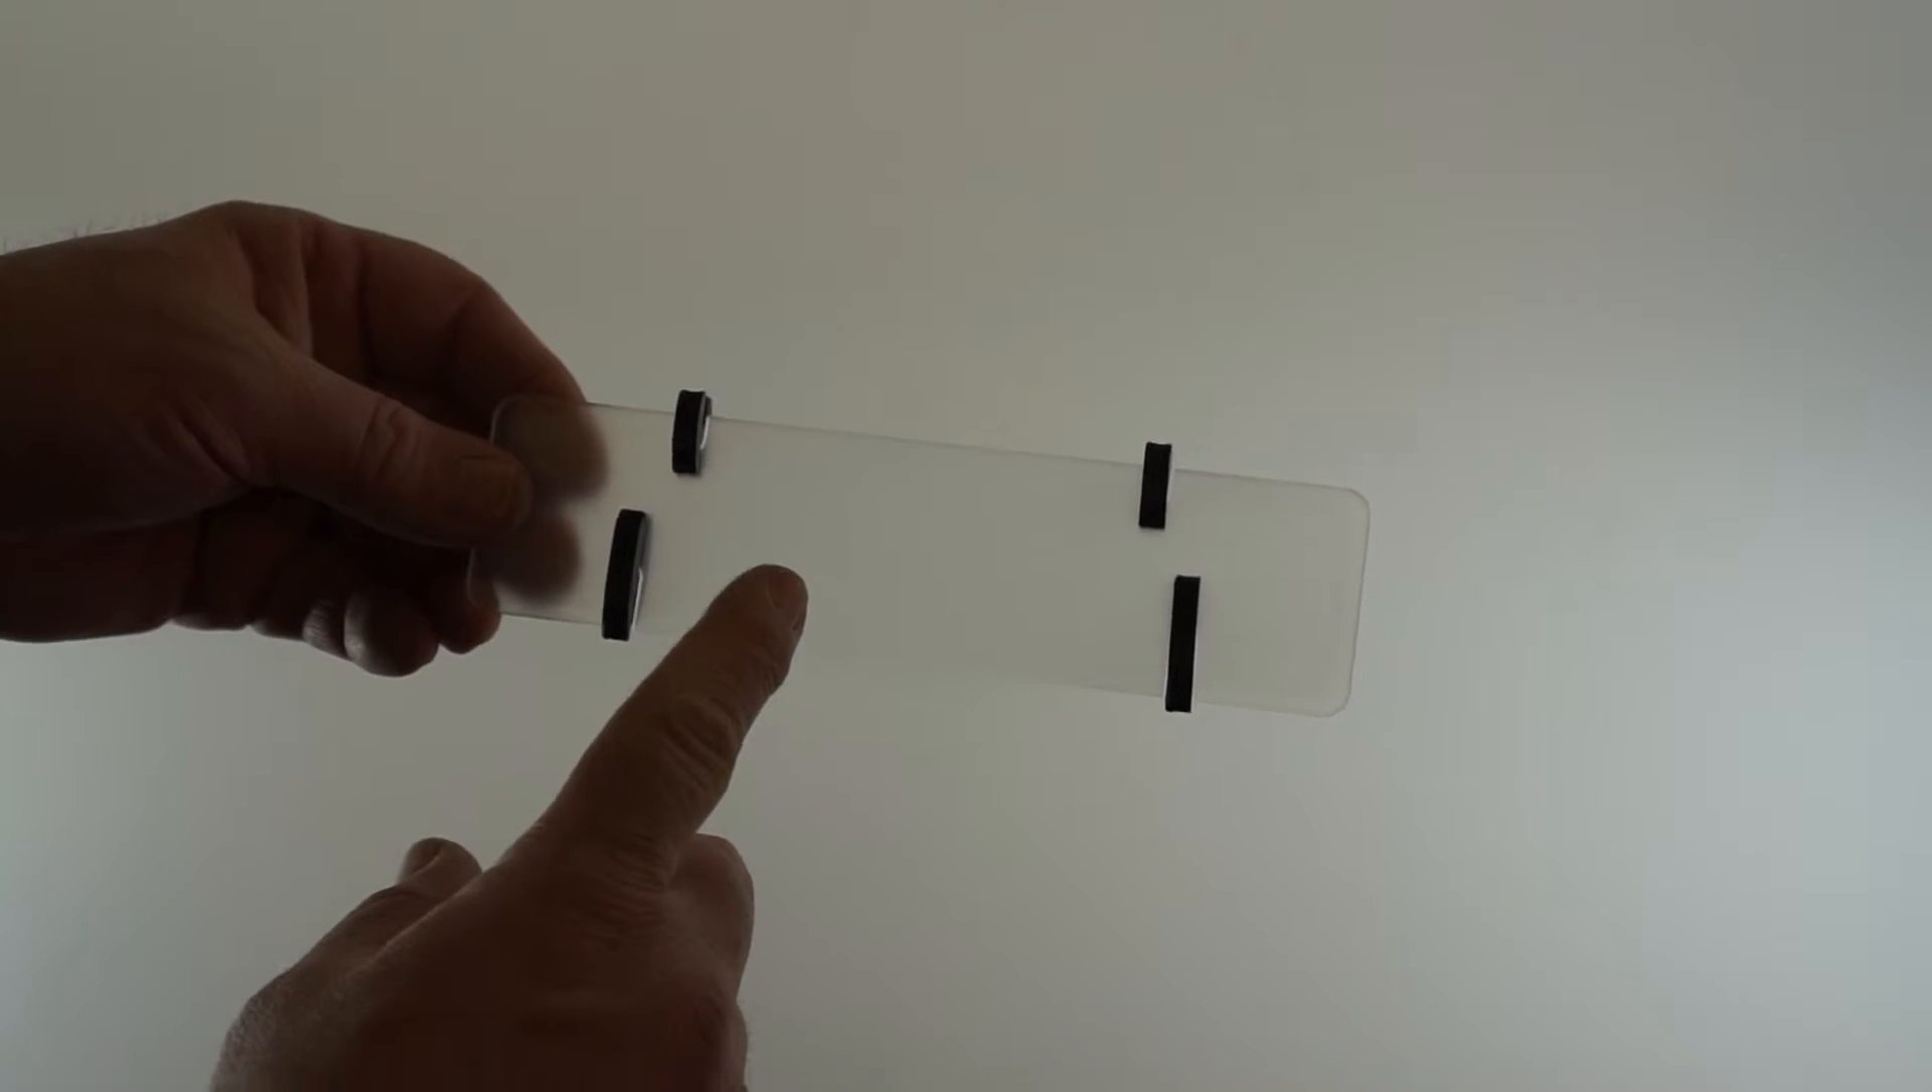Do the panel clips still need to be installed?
No.